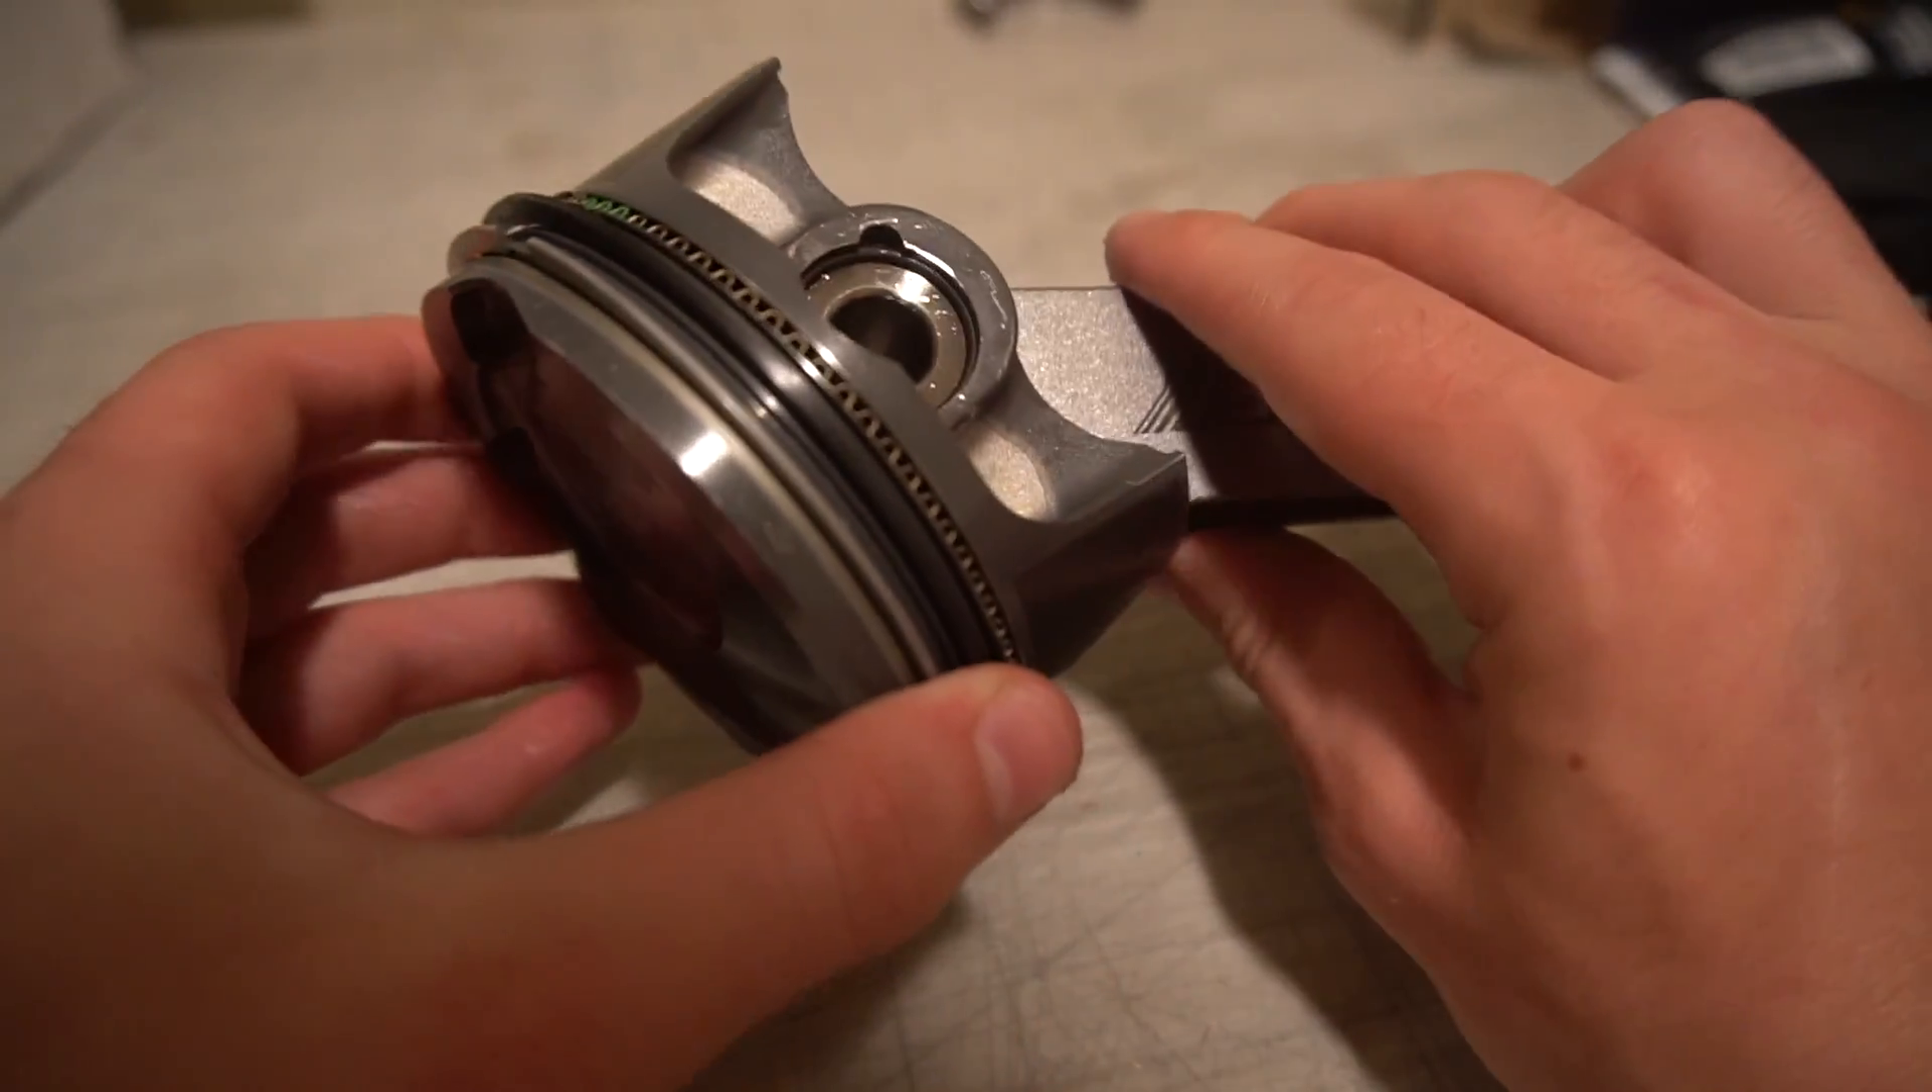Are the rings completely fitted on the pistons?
Yes.